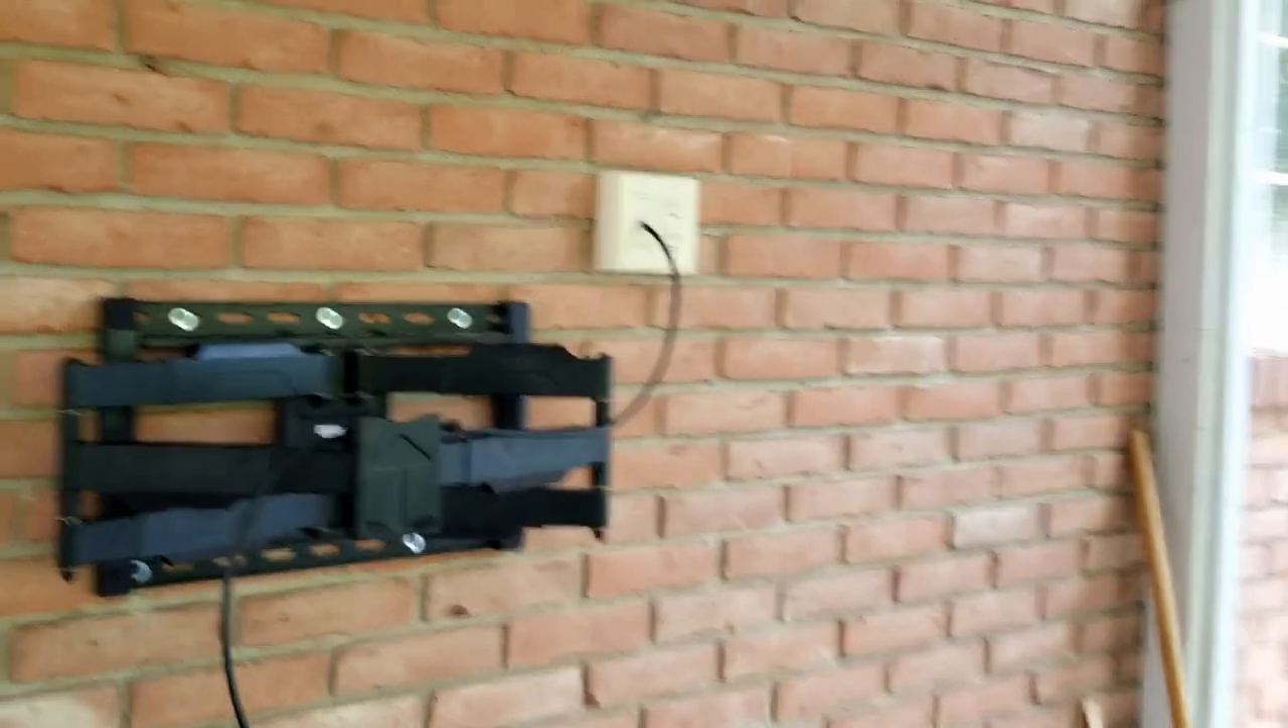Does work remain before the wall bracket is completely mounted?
No.